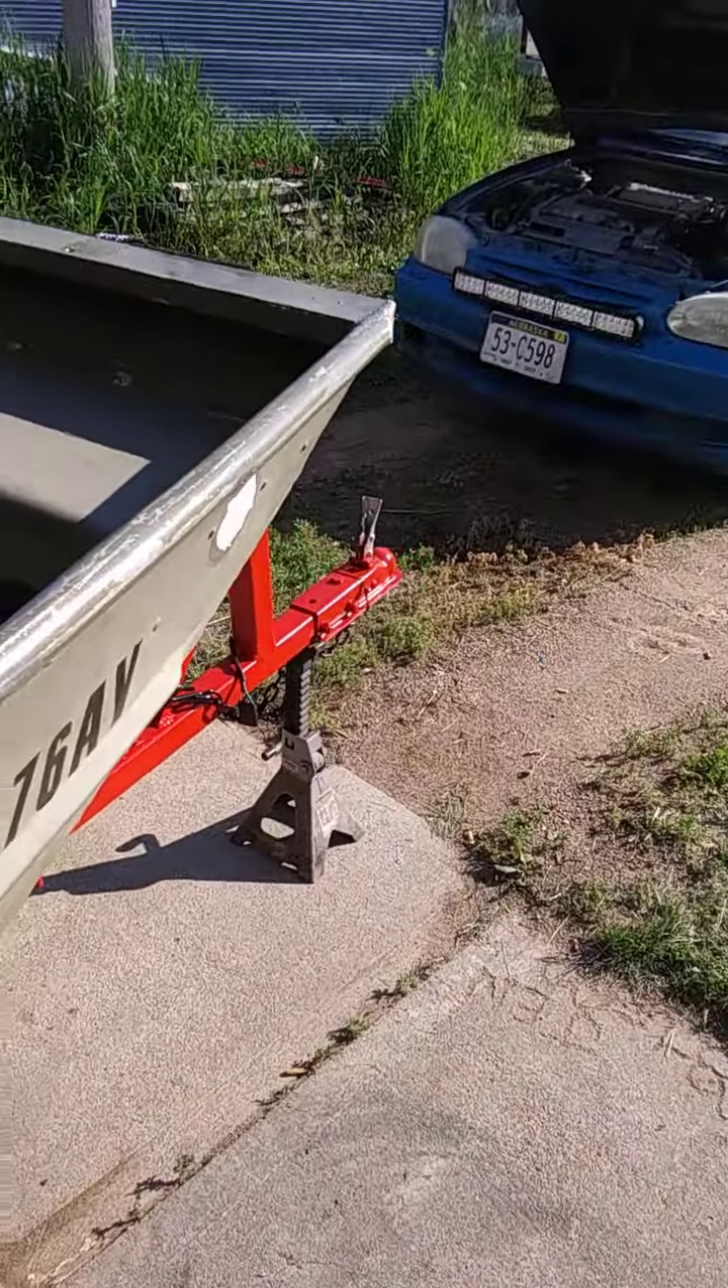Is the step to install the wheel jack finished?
No.